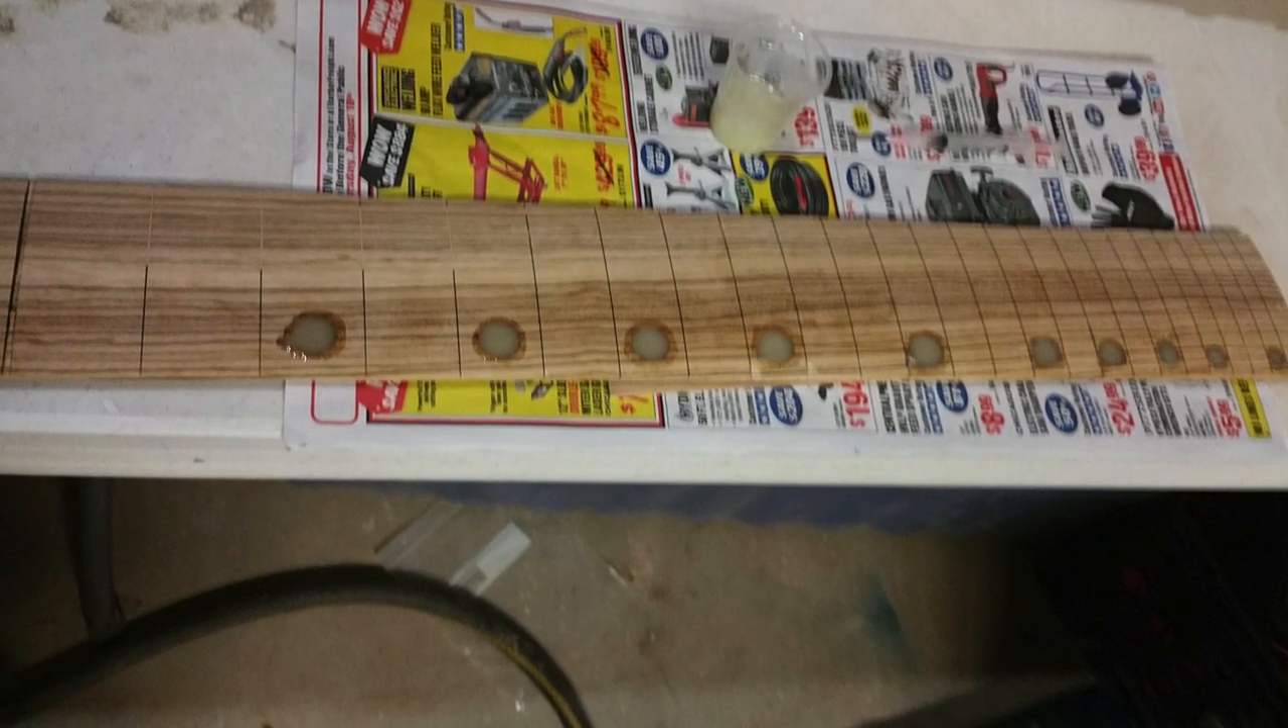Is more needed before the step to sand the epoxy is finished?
Yes.